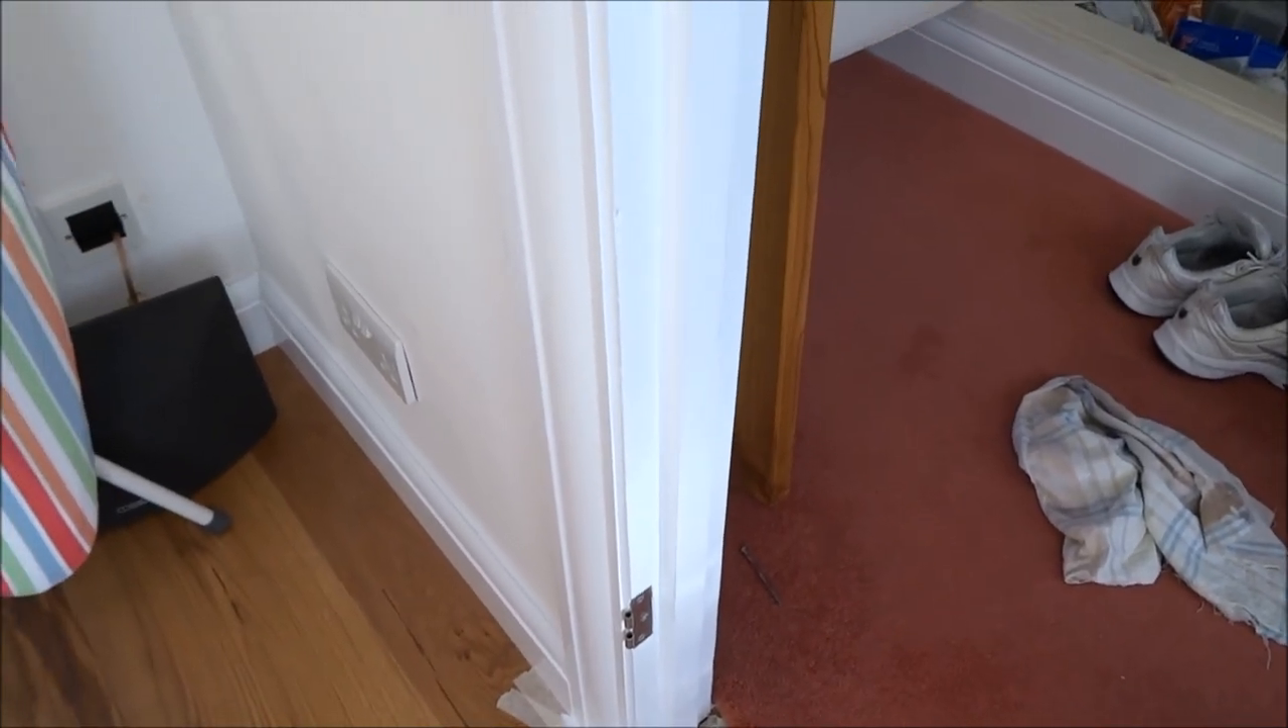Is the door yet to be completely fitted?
Yes.